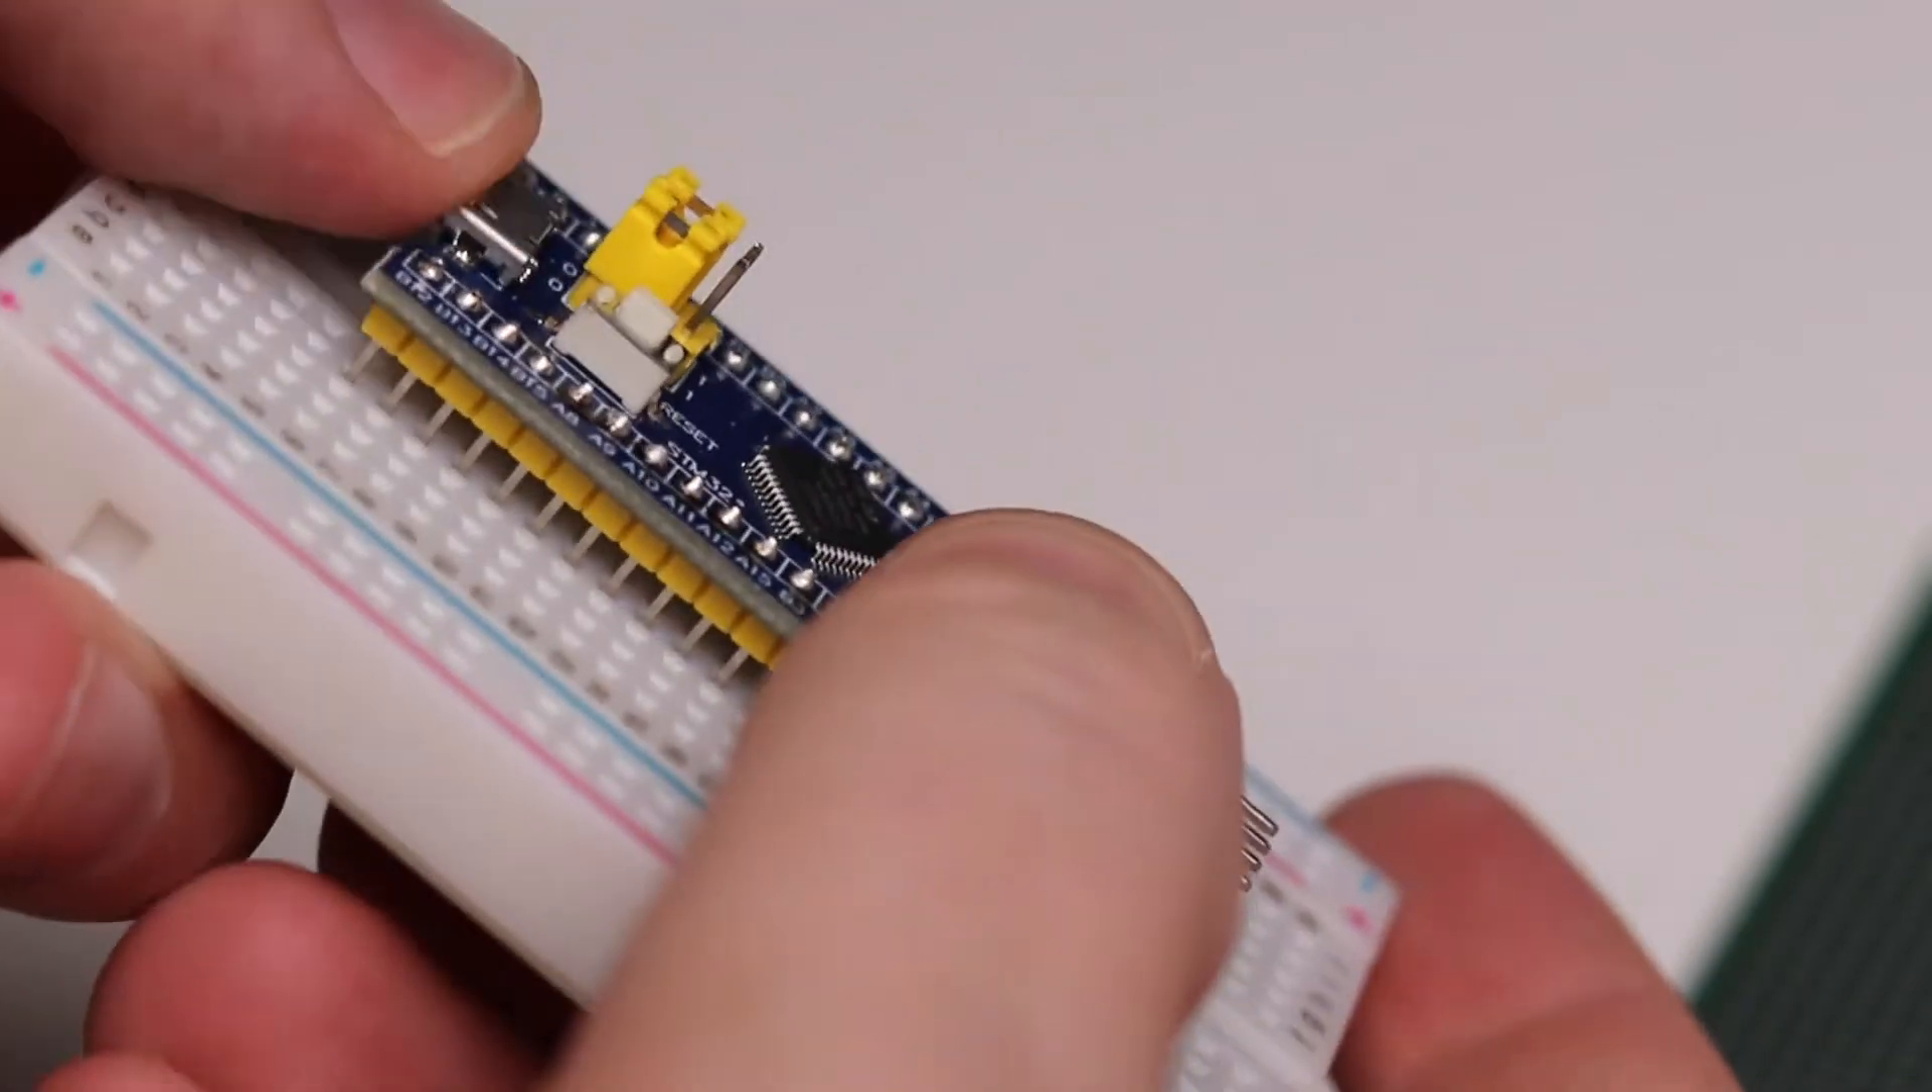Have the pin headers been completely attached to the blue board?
Yes.